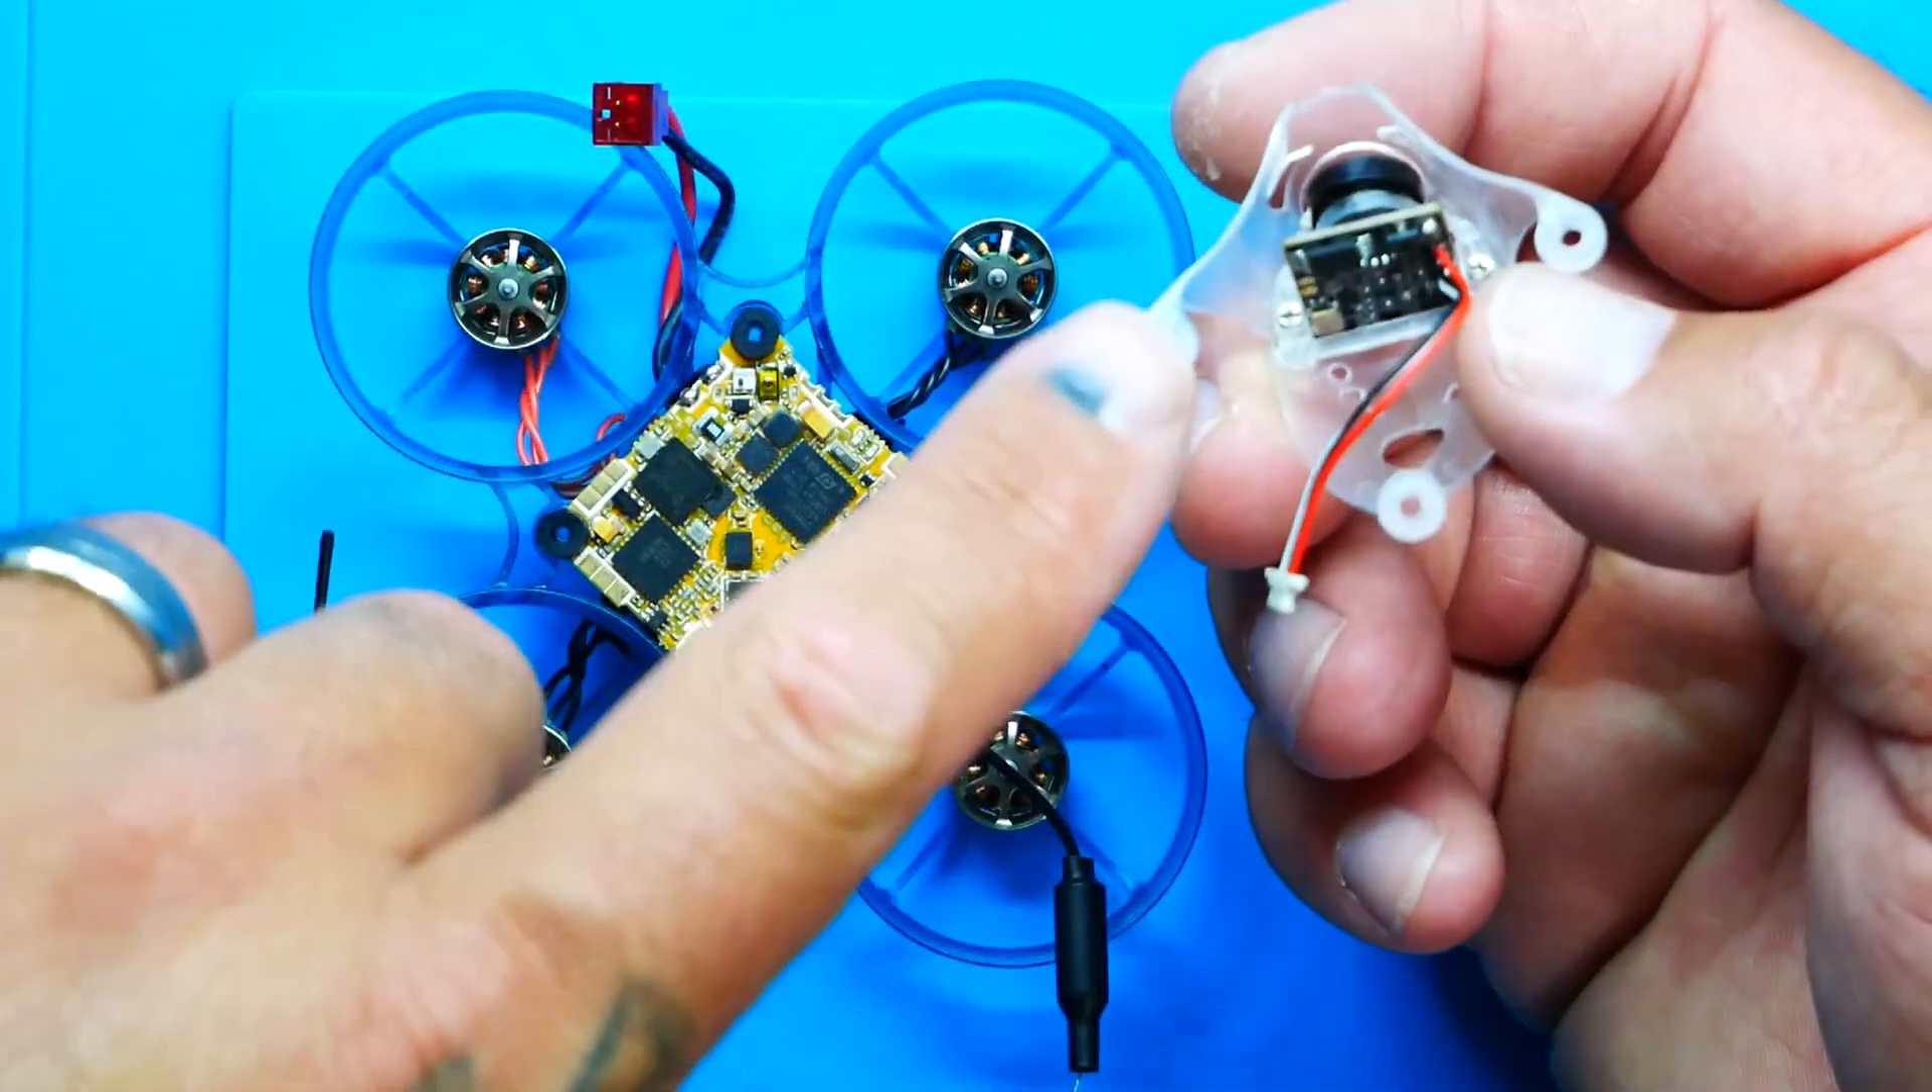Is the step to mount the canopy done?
No.